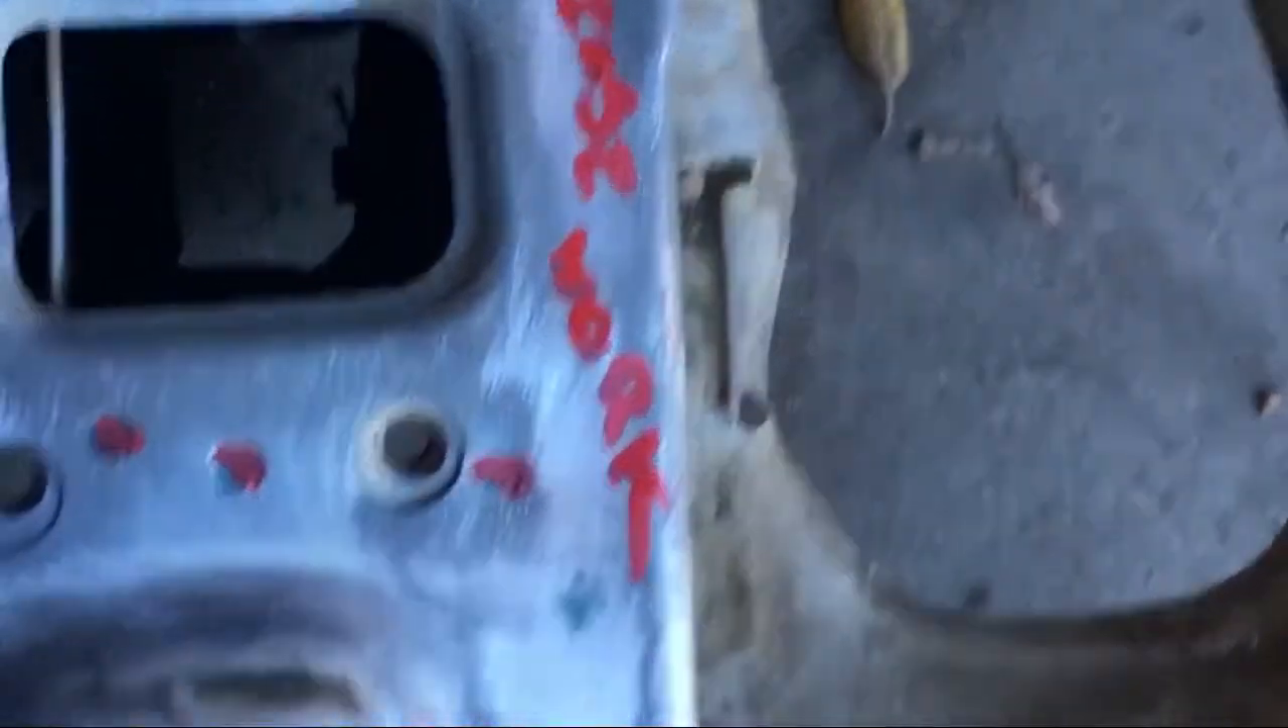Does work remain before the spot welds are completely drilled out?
Yes.